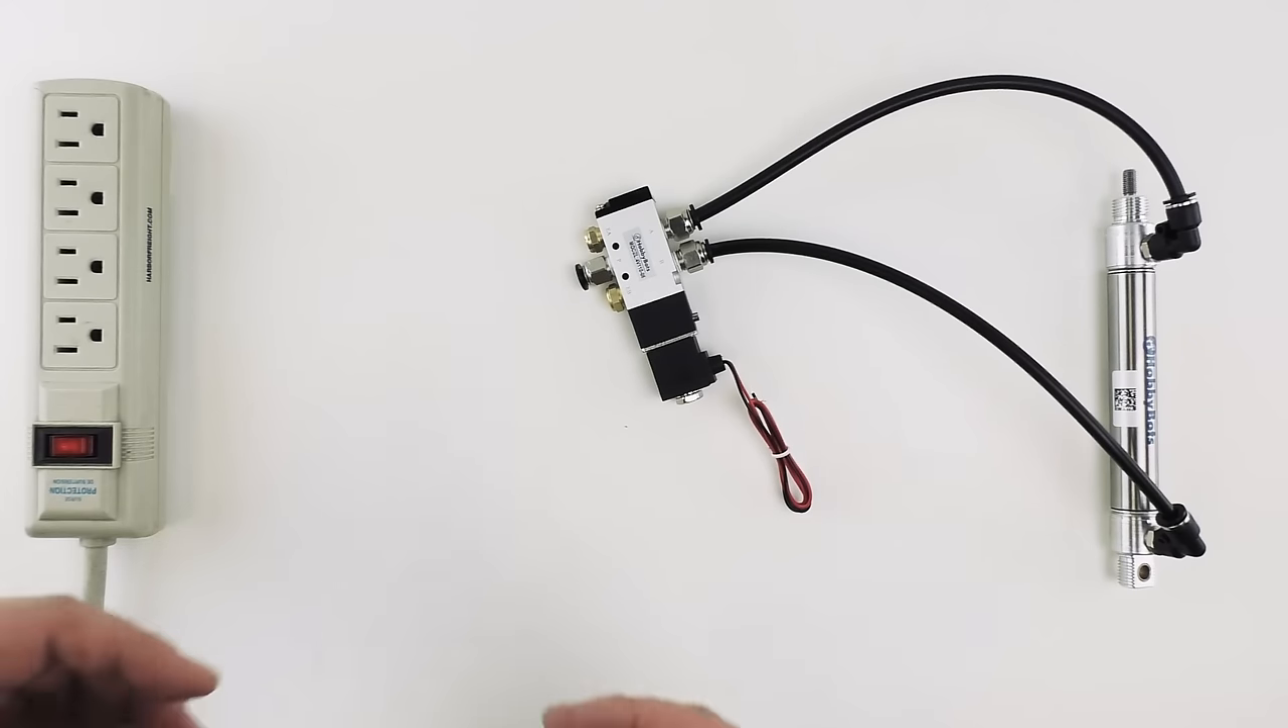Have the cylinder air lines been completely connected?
Yes.